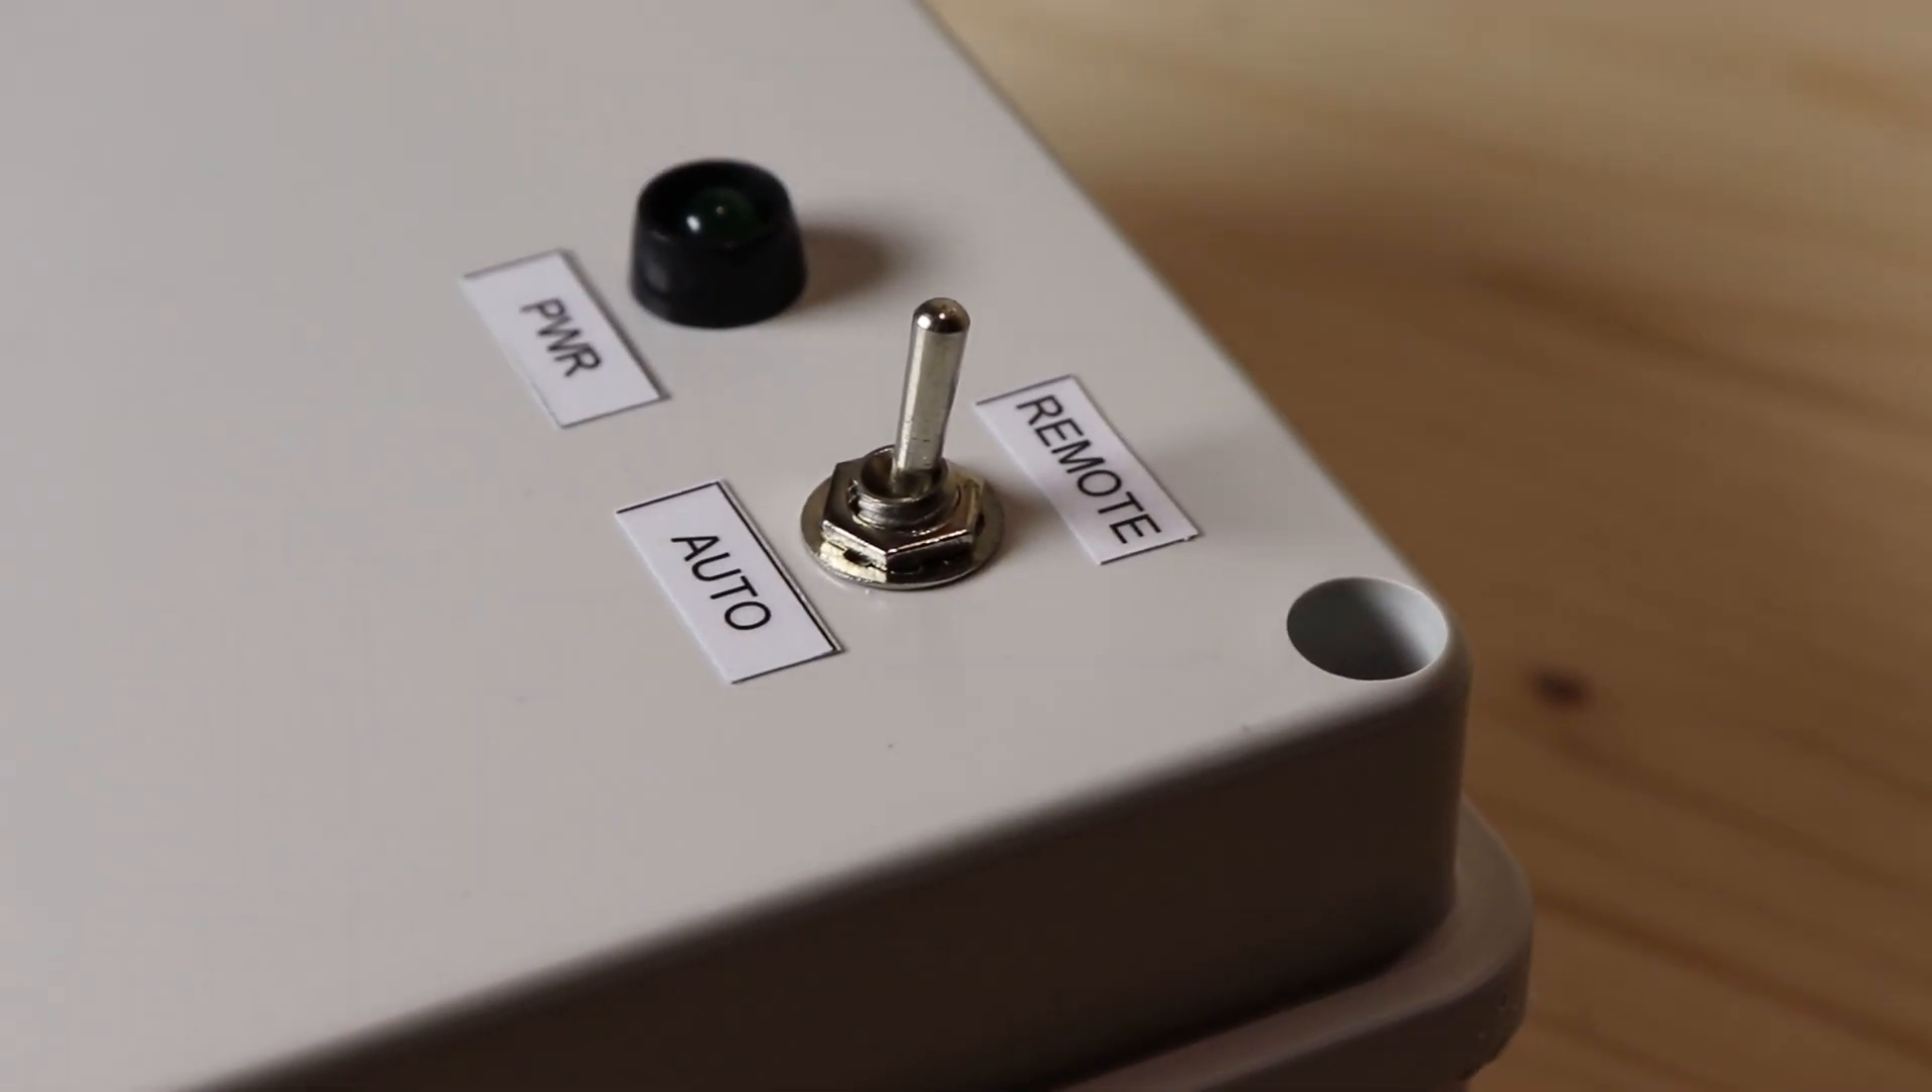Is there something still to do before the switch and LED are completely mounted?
No.